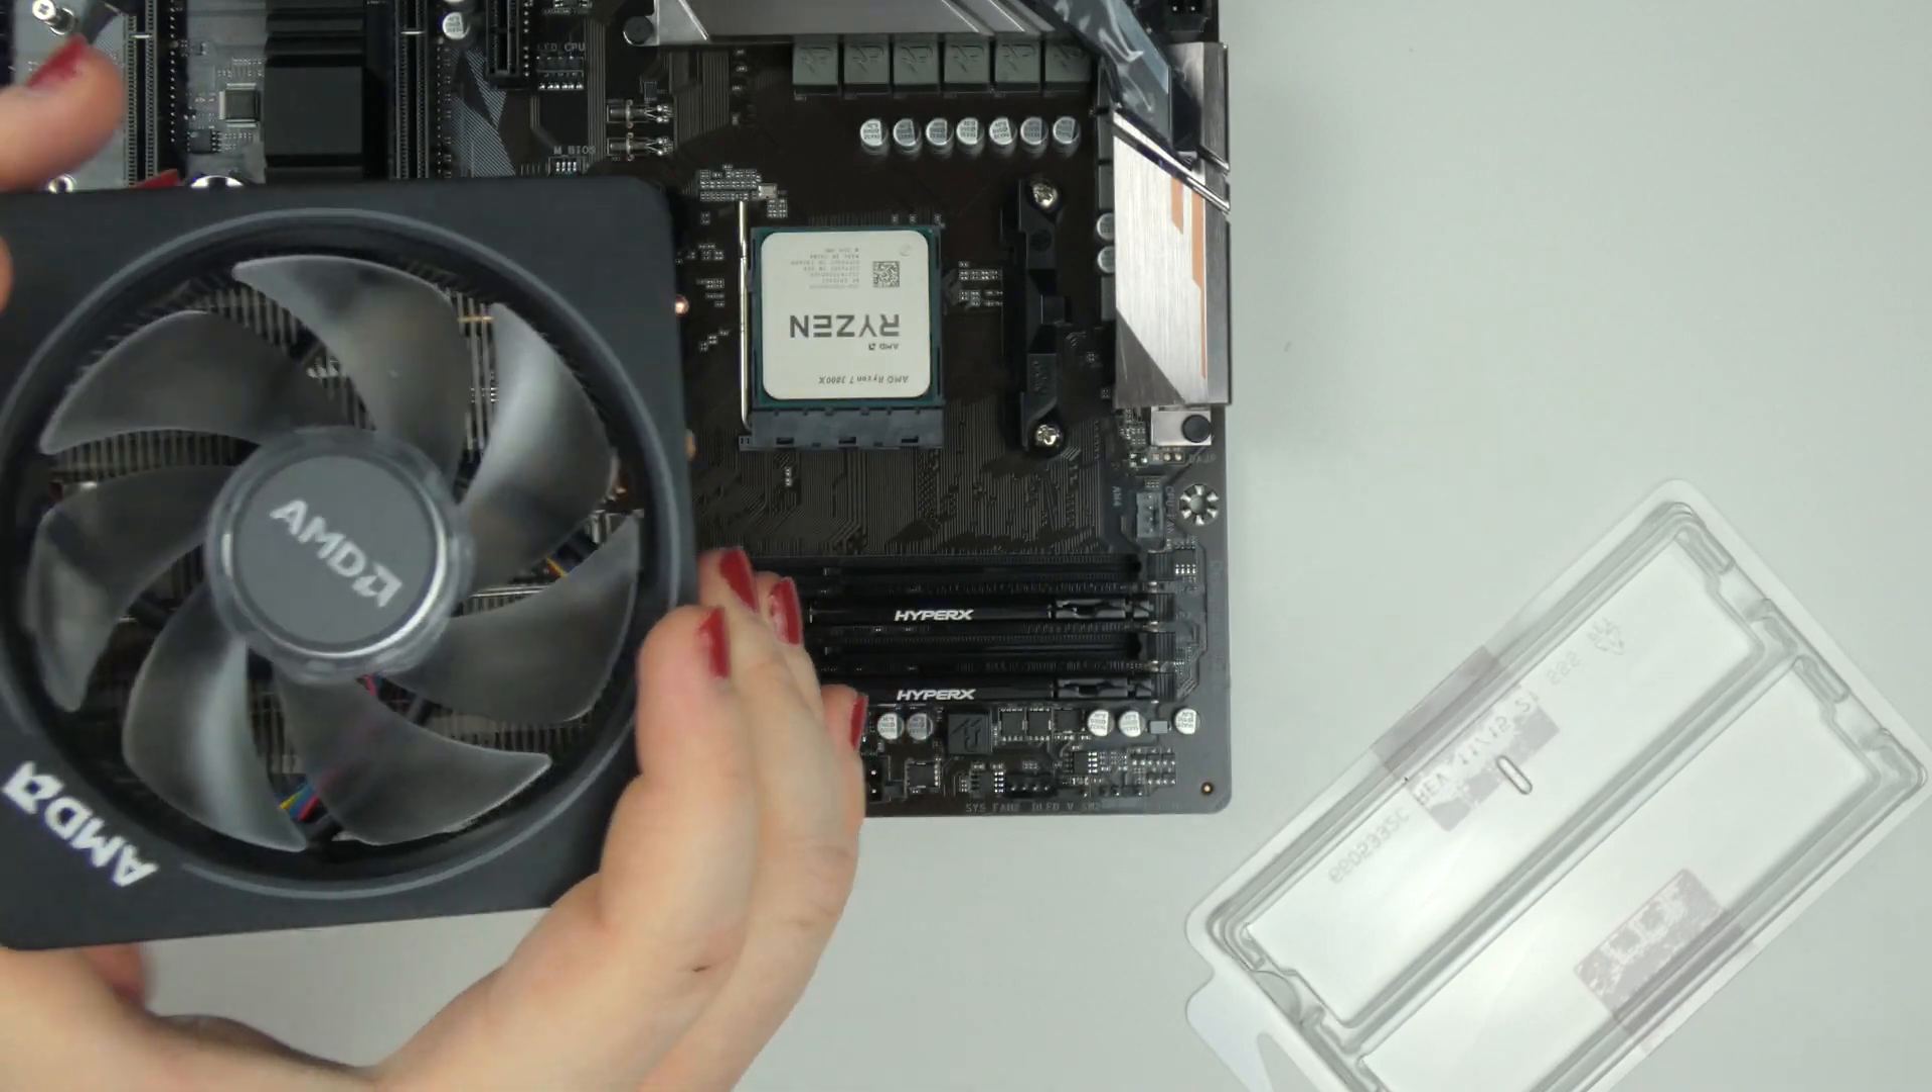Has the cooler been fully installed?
No.